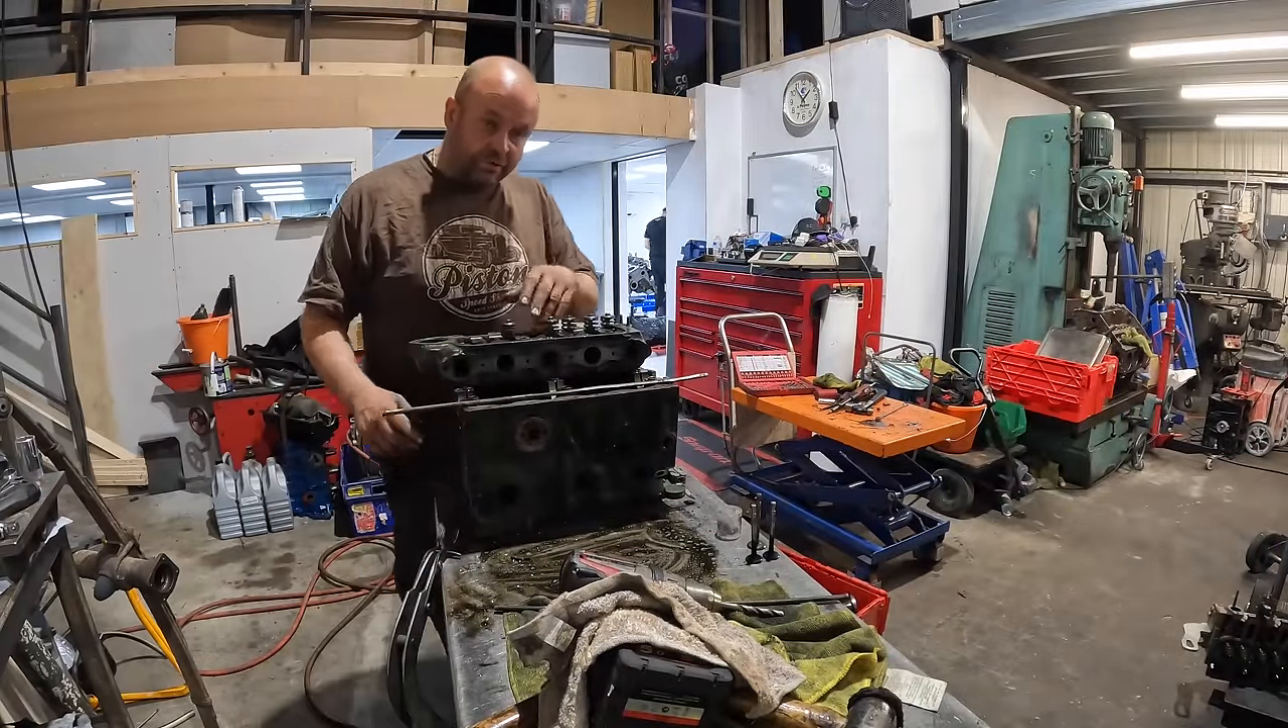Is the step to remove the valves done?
No.